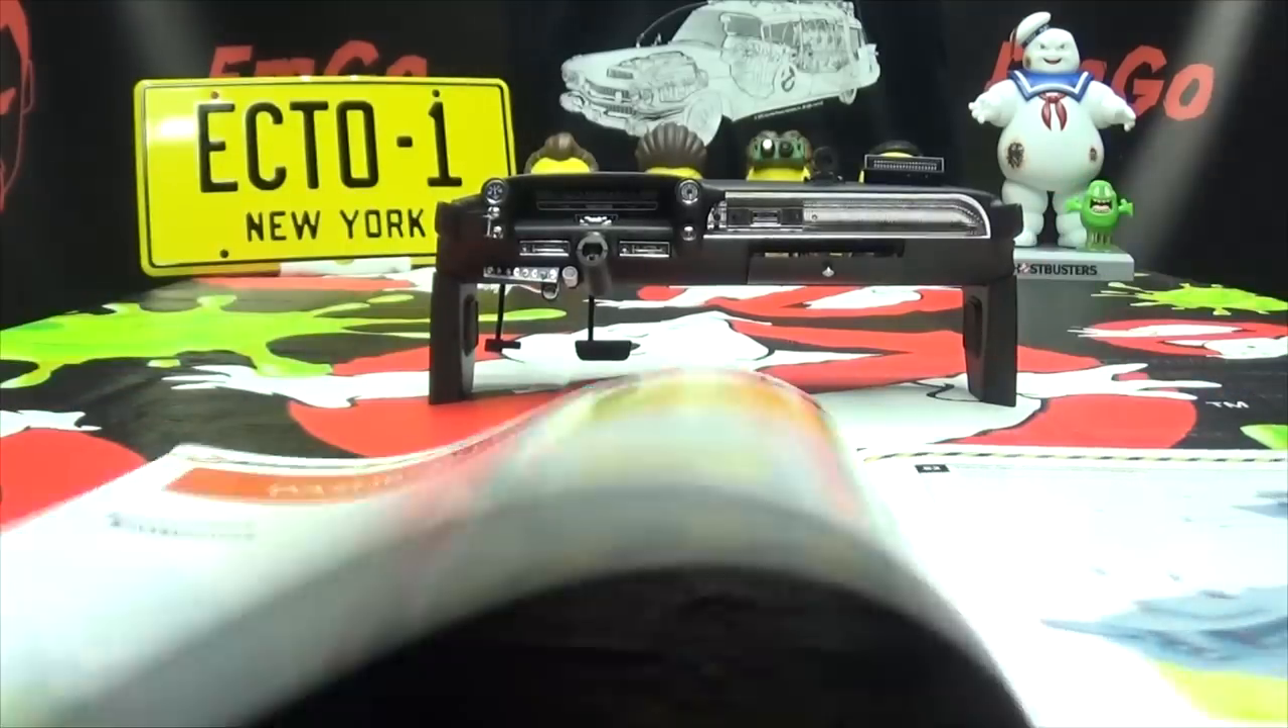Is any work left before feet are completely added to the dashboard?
No.